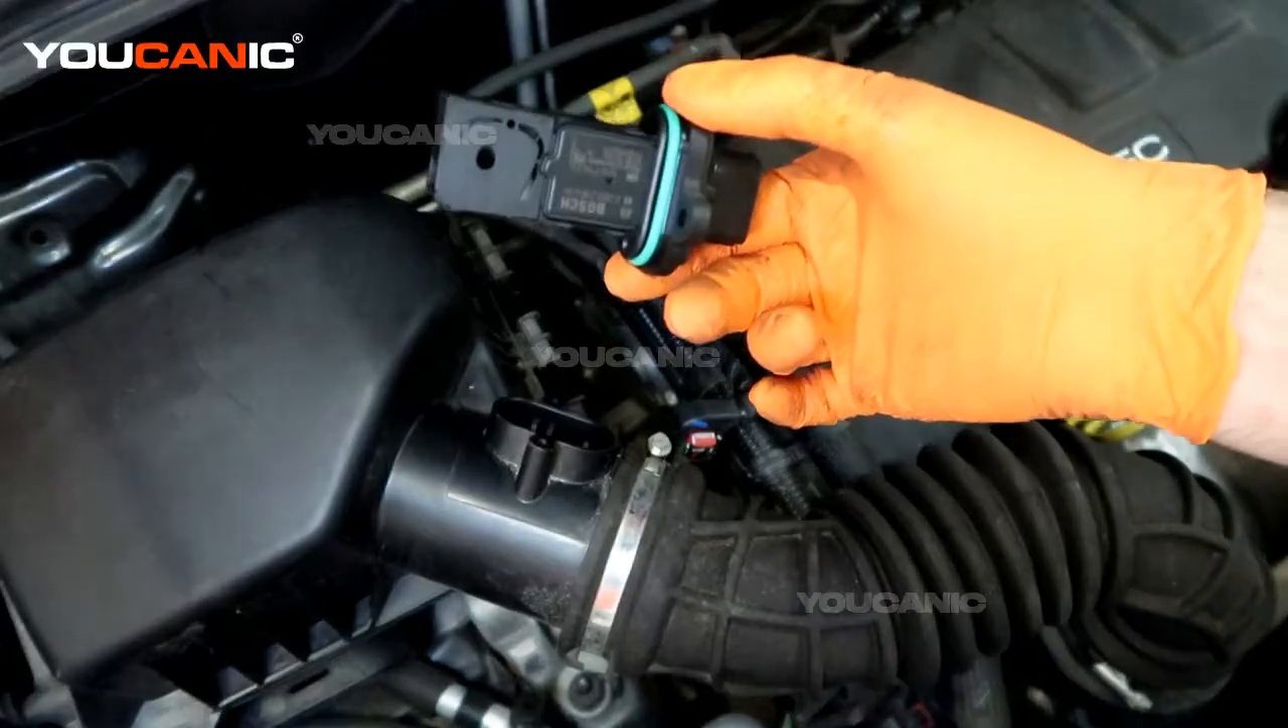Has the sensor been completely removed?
Yes.